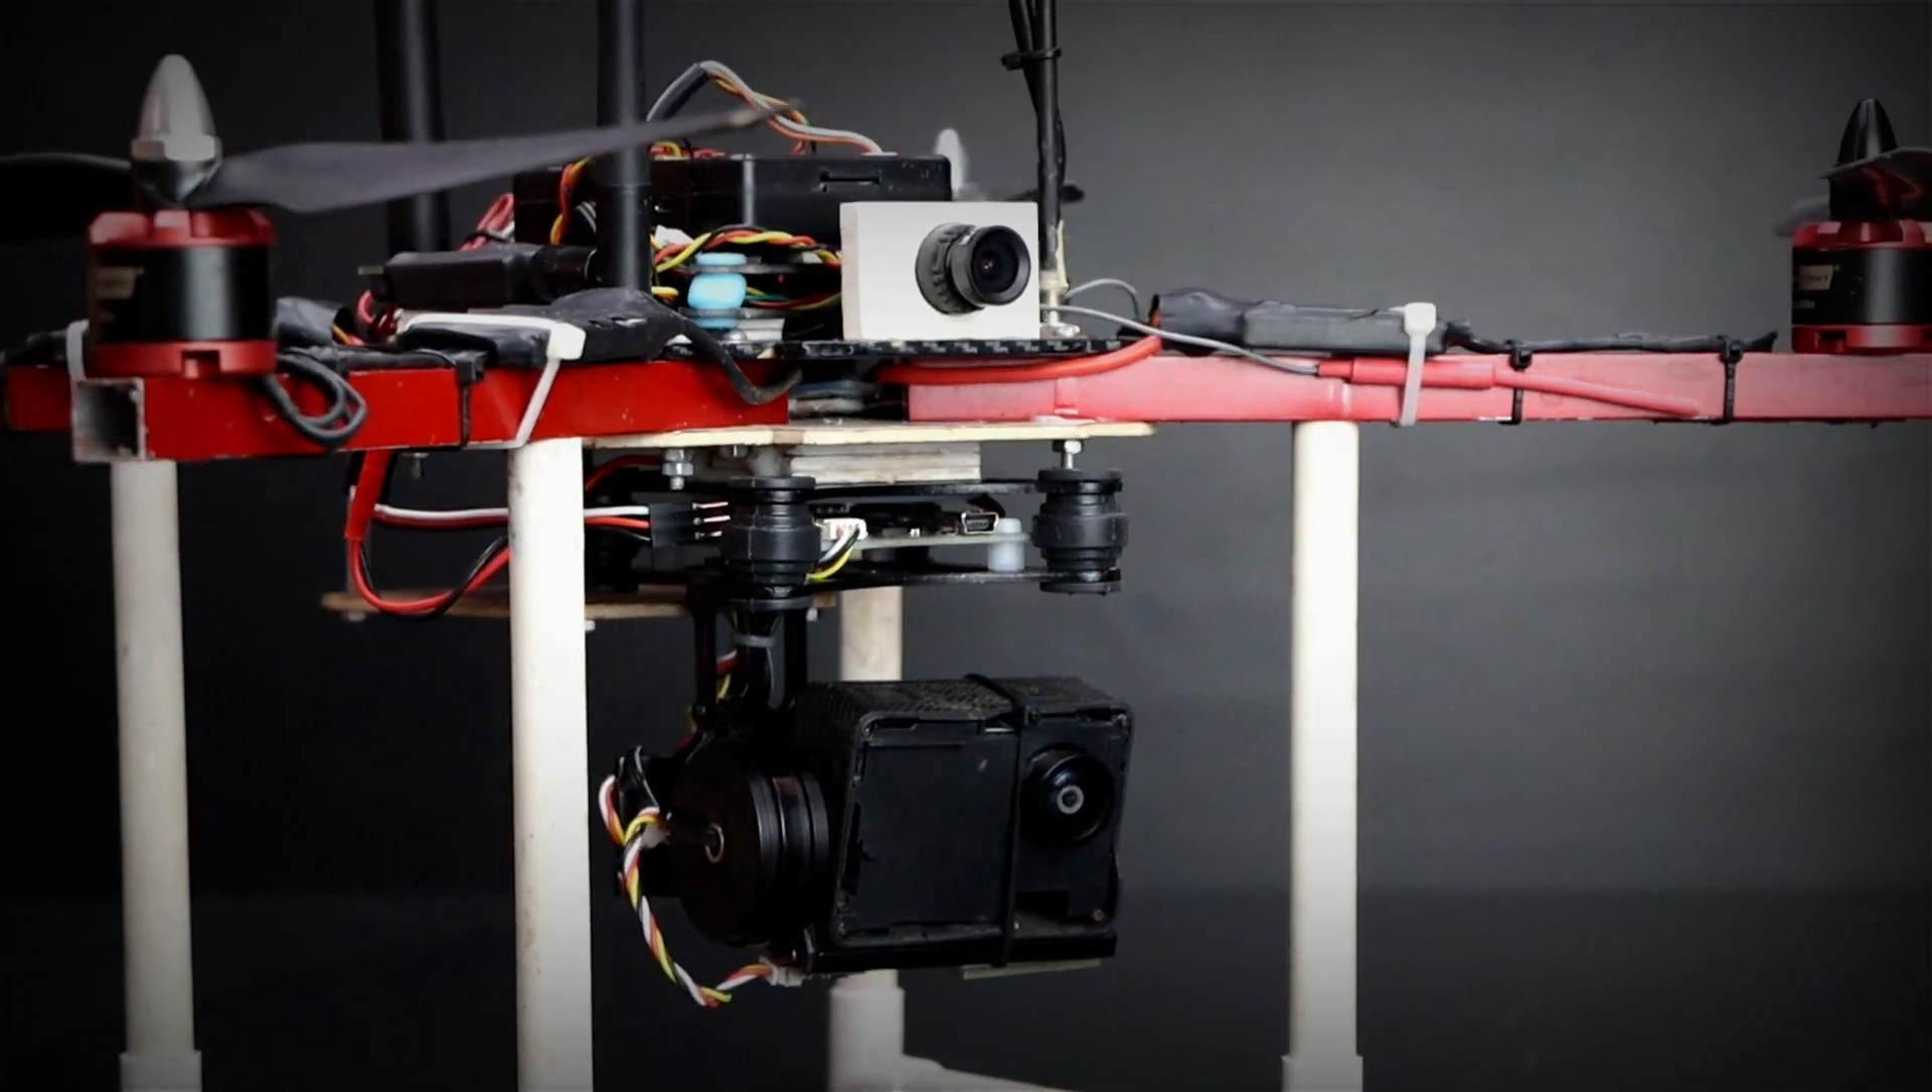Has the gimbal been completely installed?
Yes.